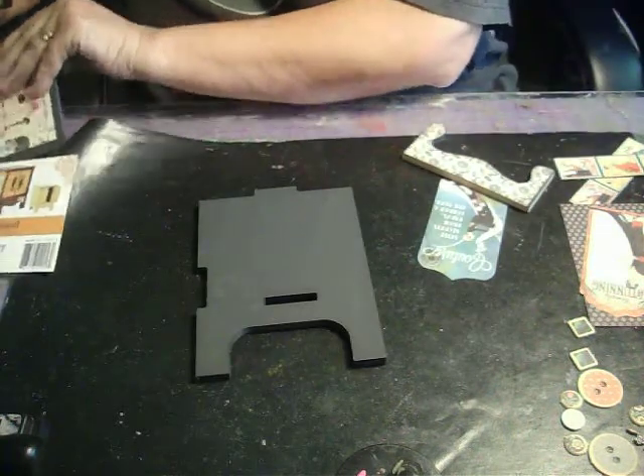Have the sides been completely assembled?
No.